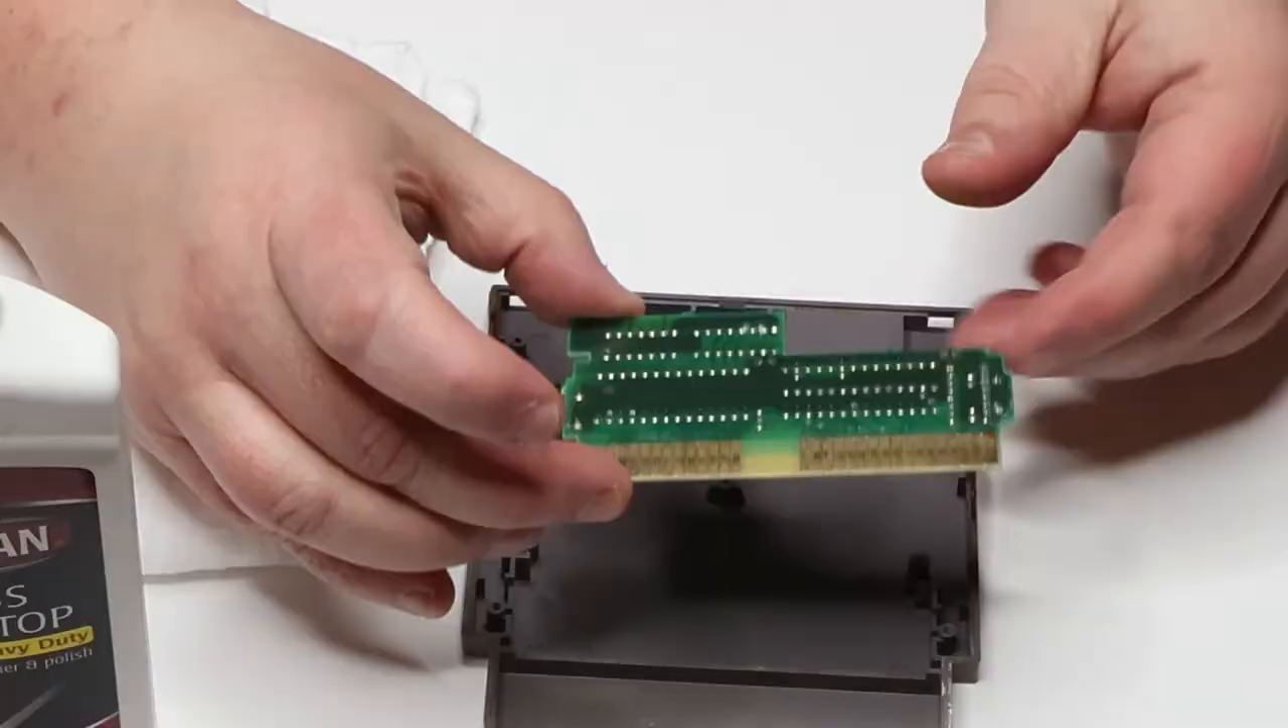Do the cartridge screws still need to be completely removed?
No.